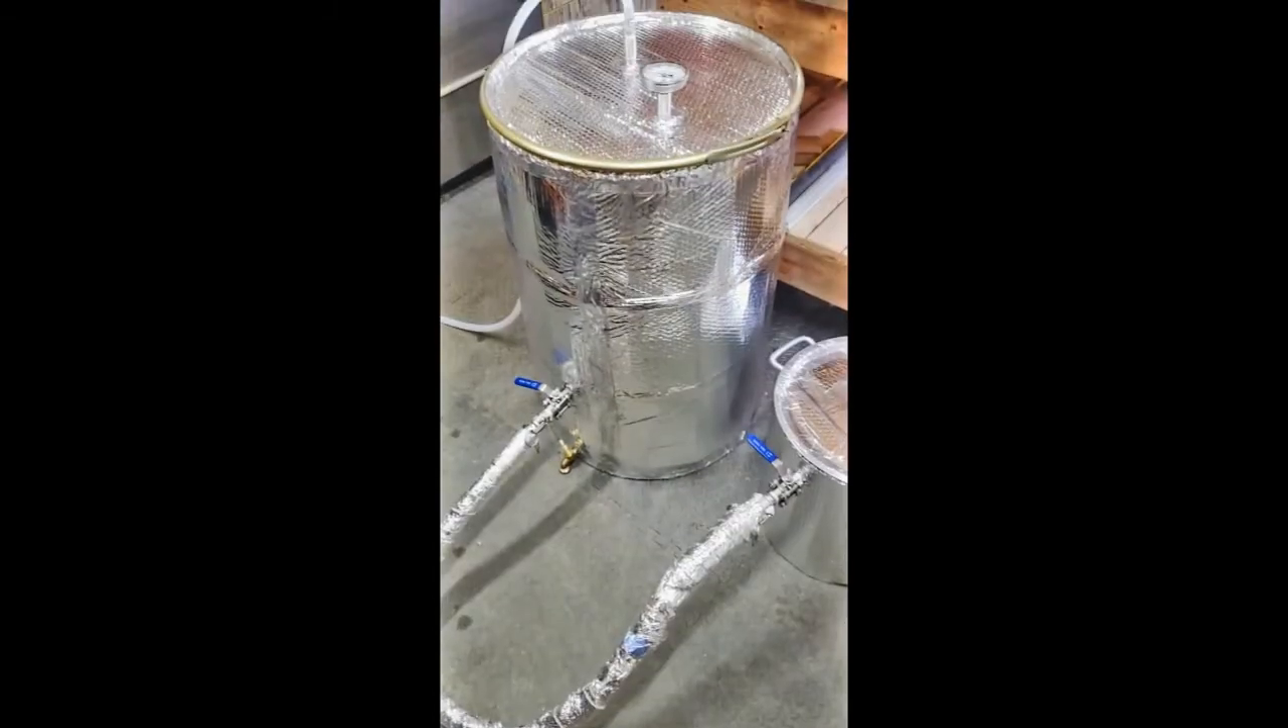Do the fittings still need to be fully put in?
No.